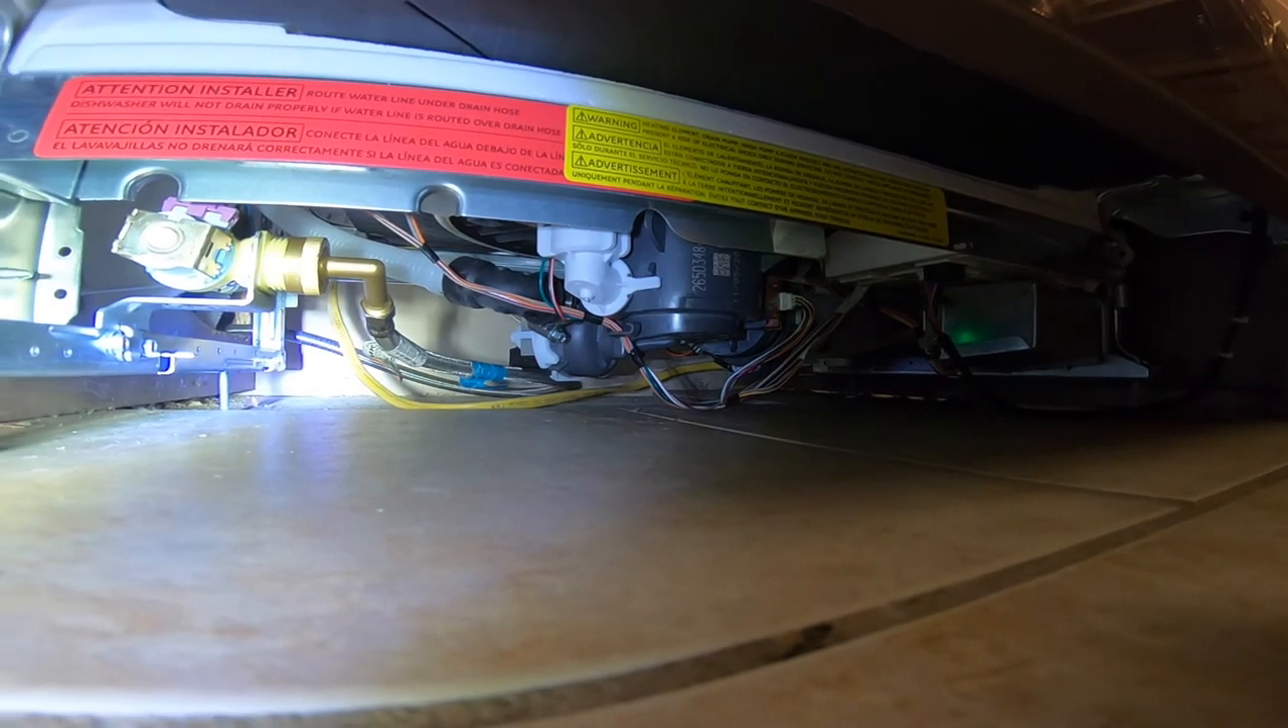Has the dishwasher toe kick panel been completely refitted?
No.